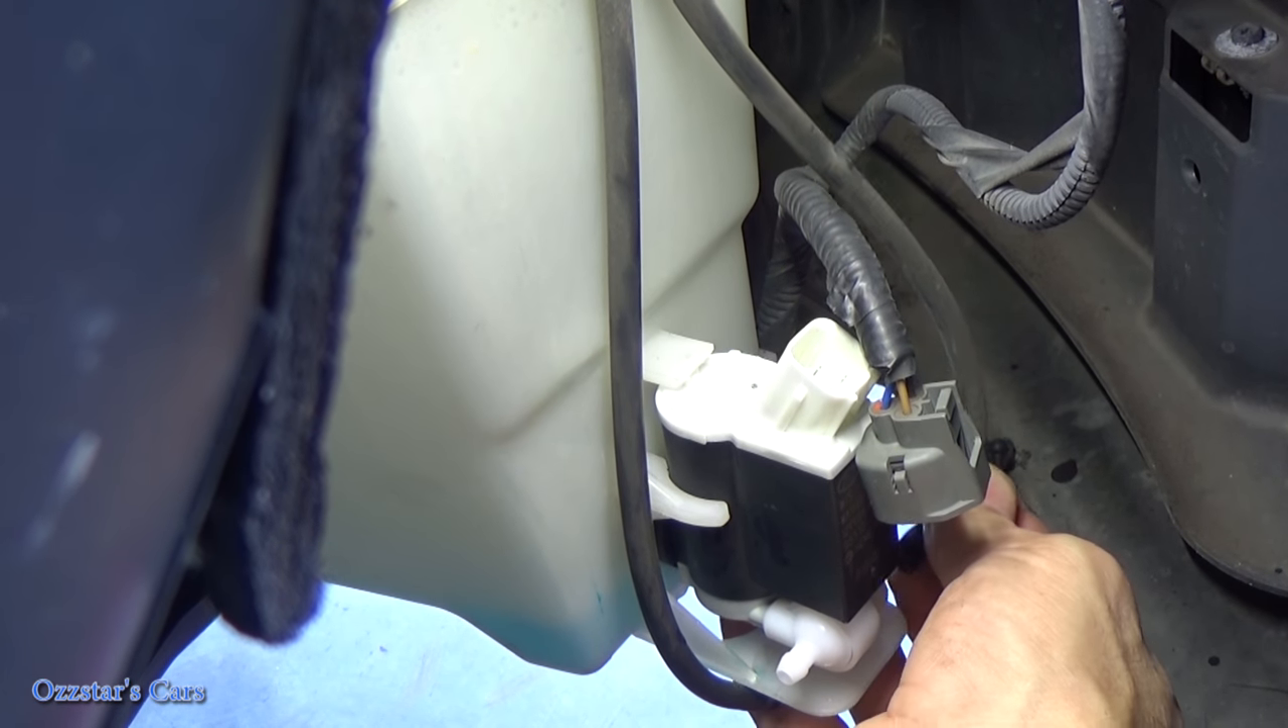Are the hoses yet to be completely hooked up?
Yes.